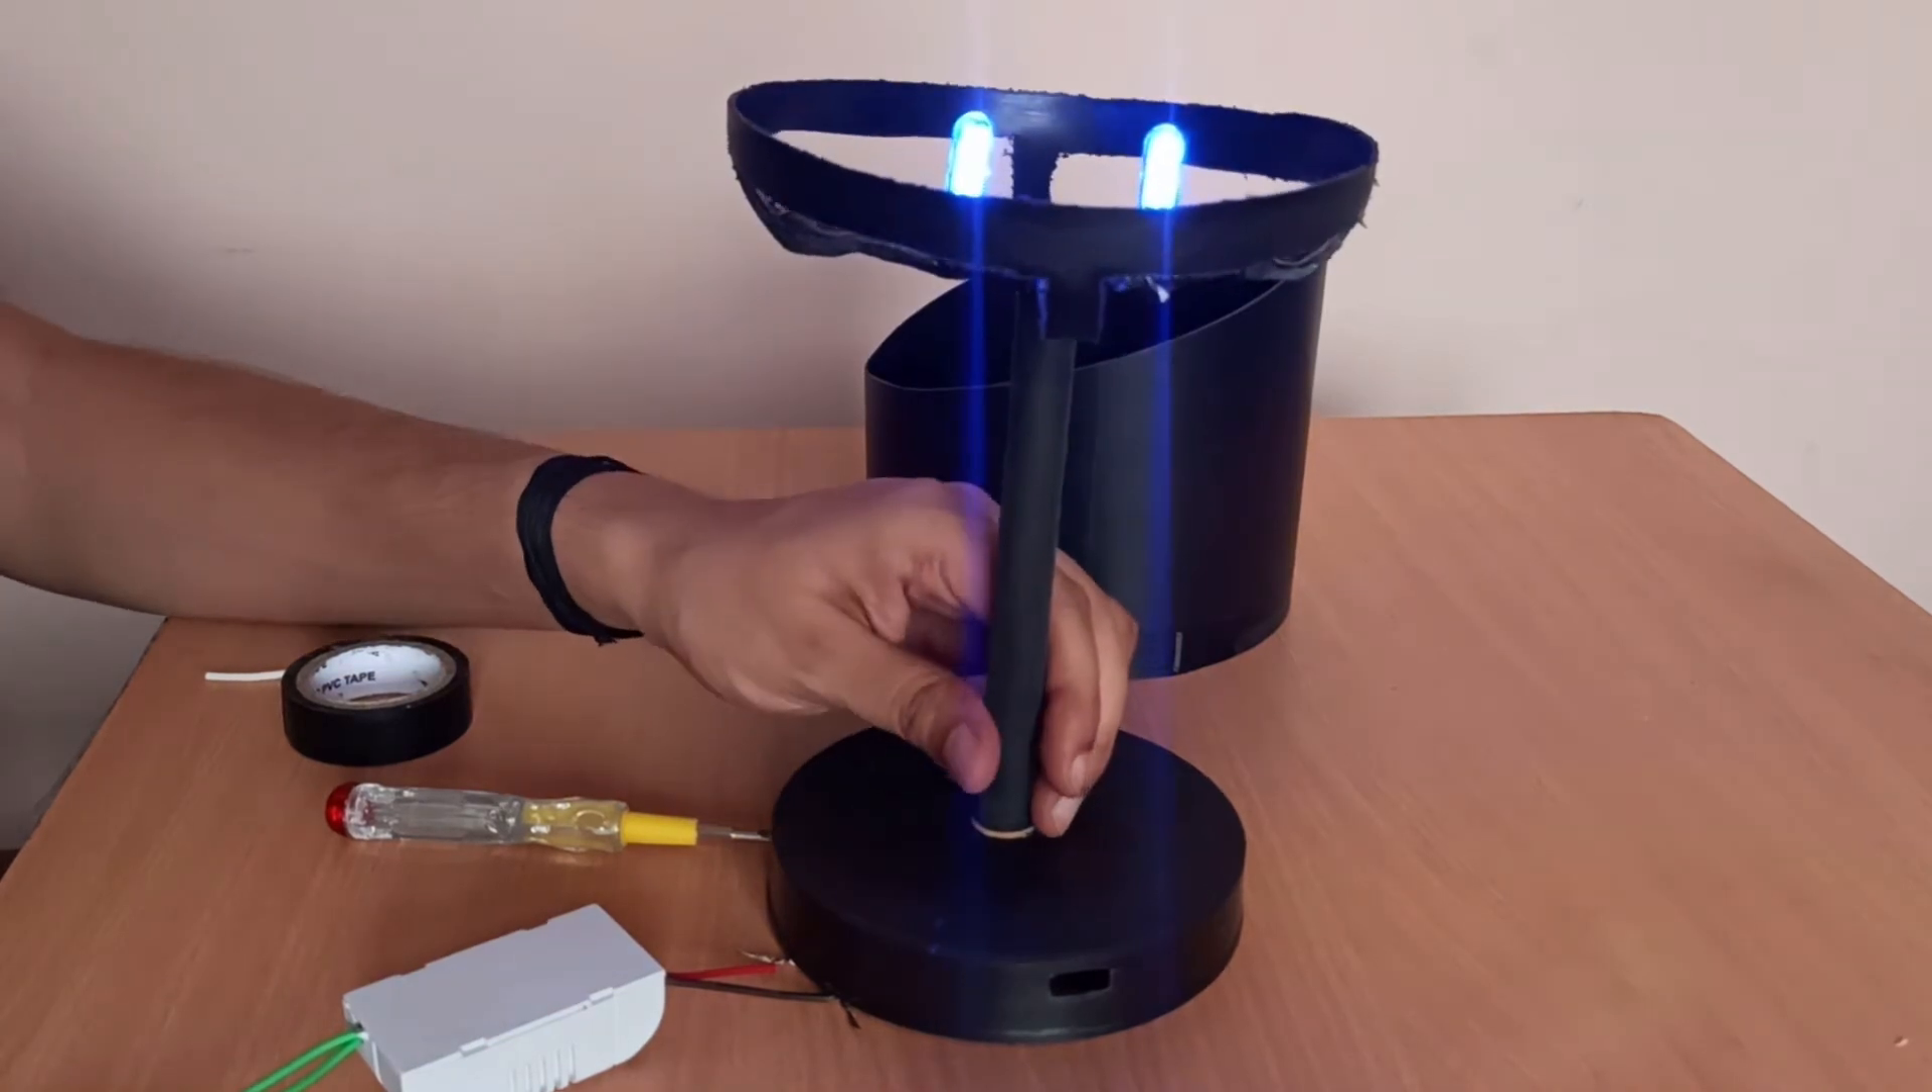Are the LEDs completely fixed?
Yes.